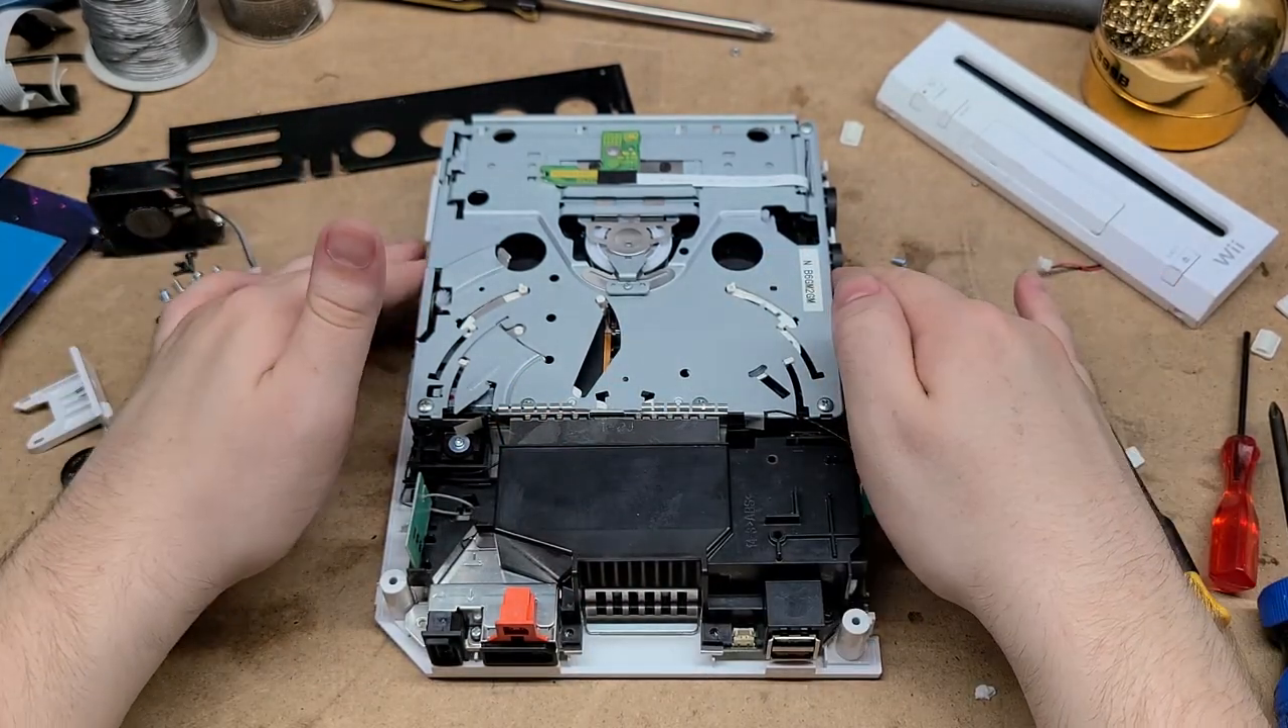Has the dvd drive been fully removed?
No.